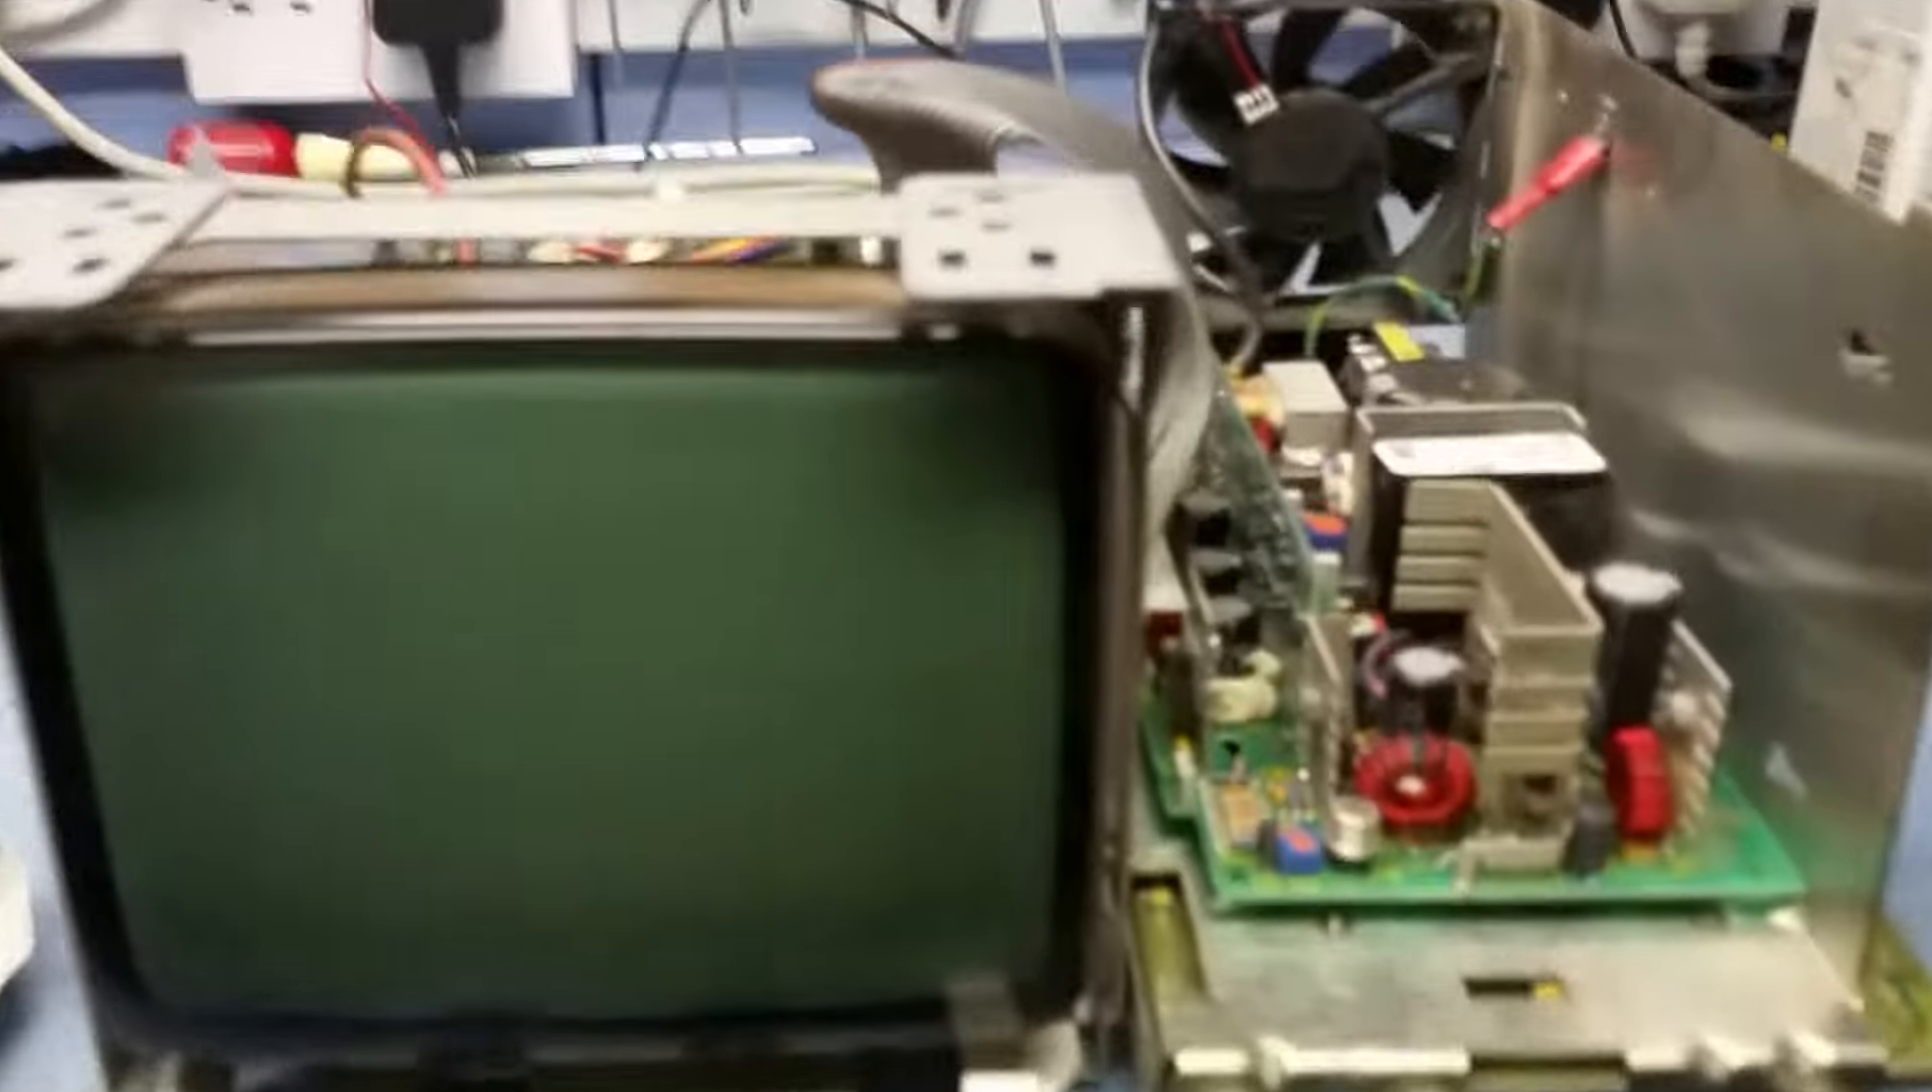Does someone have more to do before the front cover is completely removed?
No.